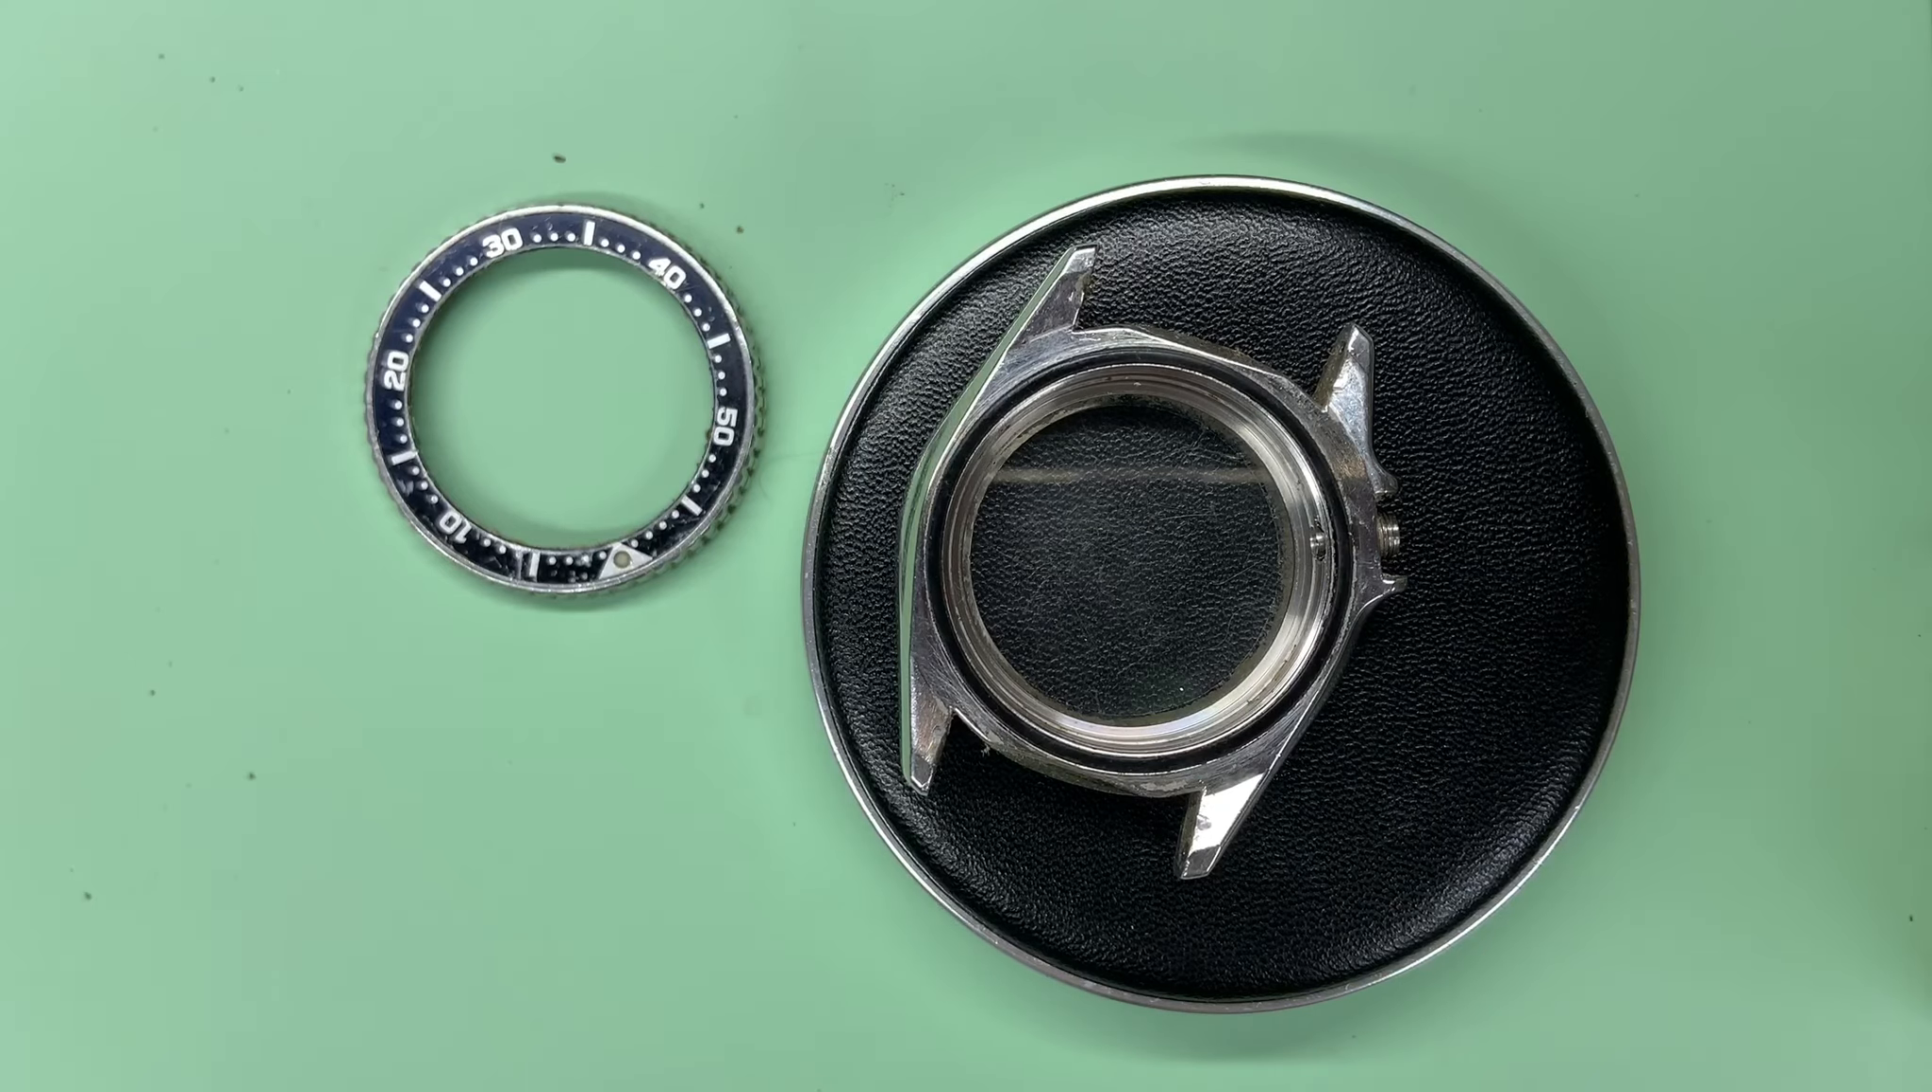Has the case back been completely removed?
Yes.